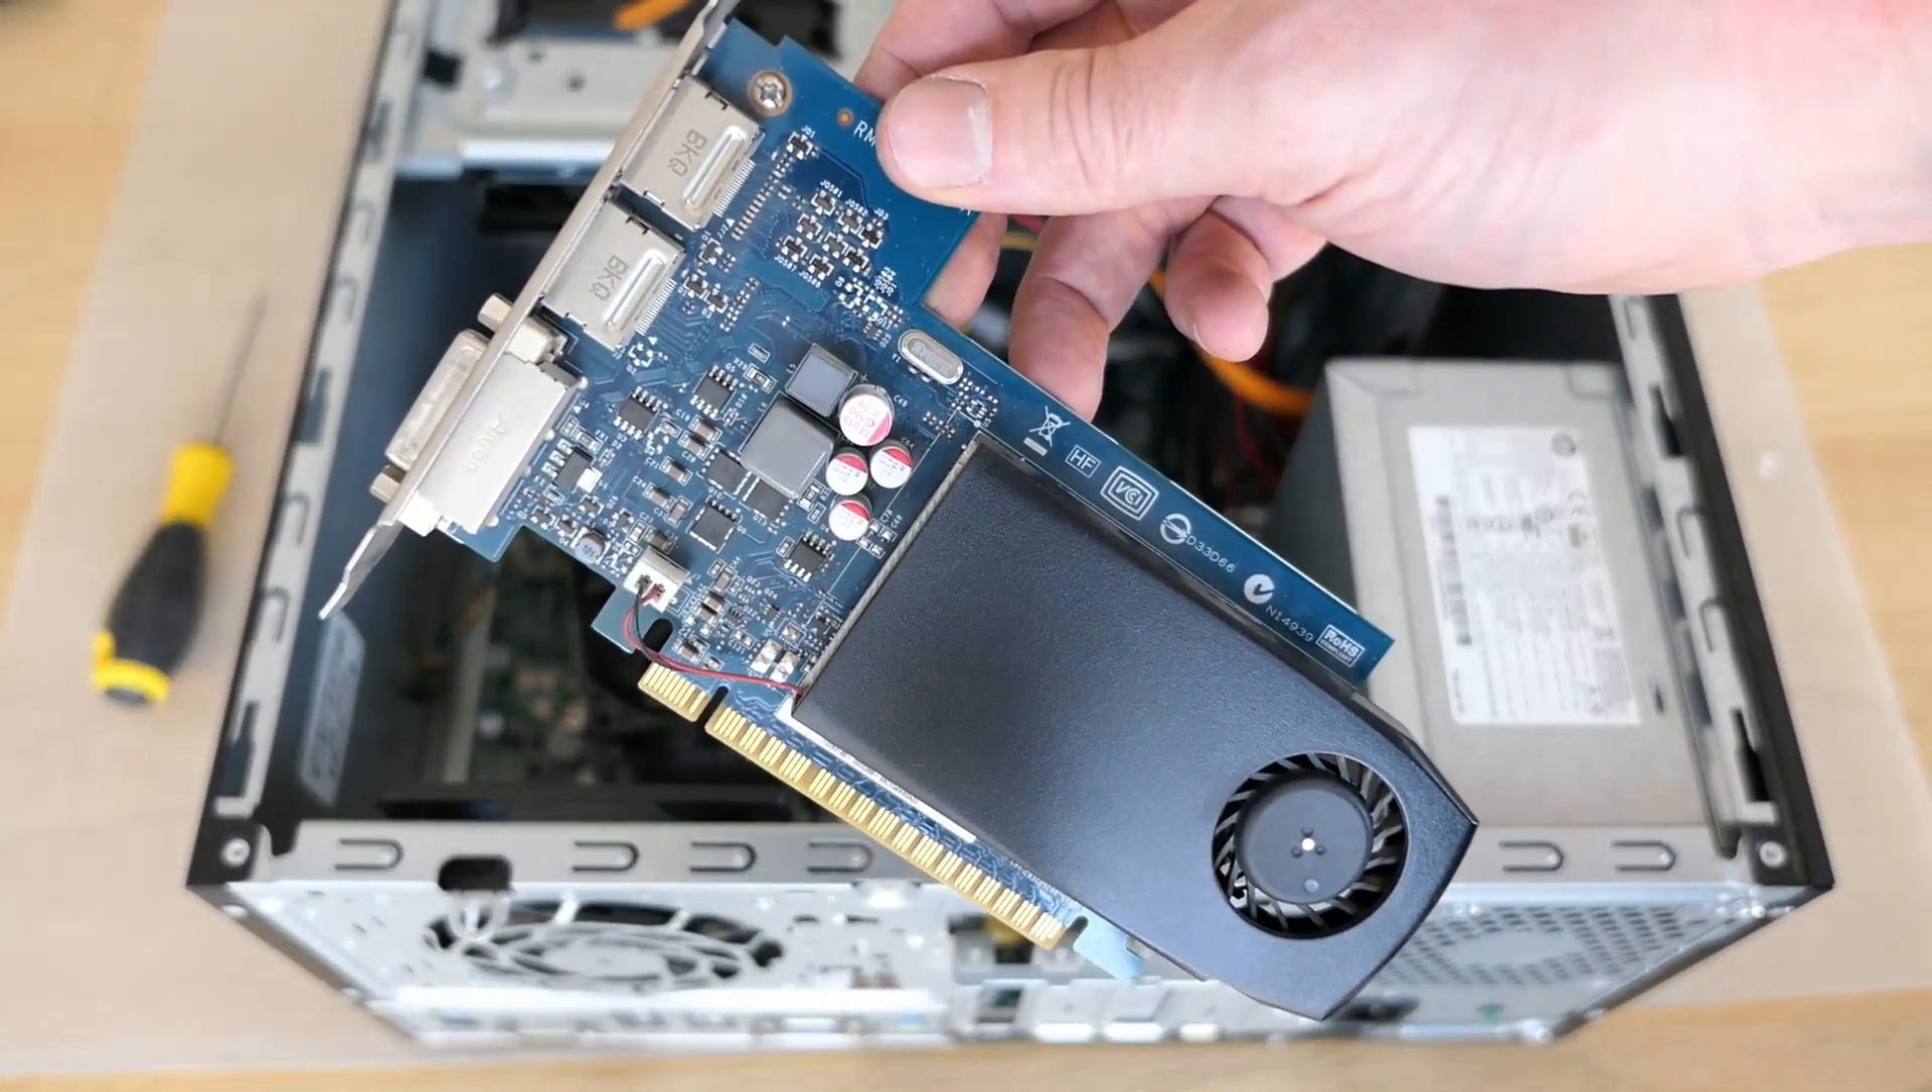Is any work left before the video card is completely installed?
Yes.